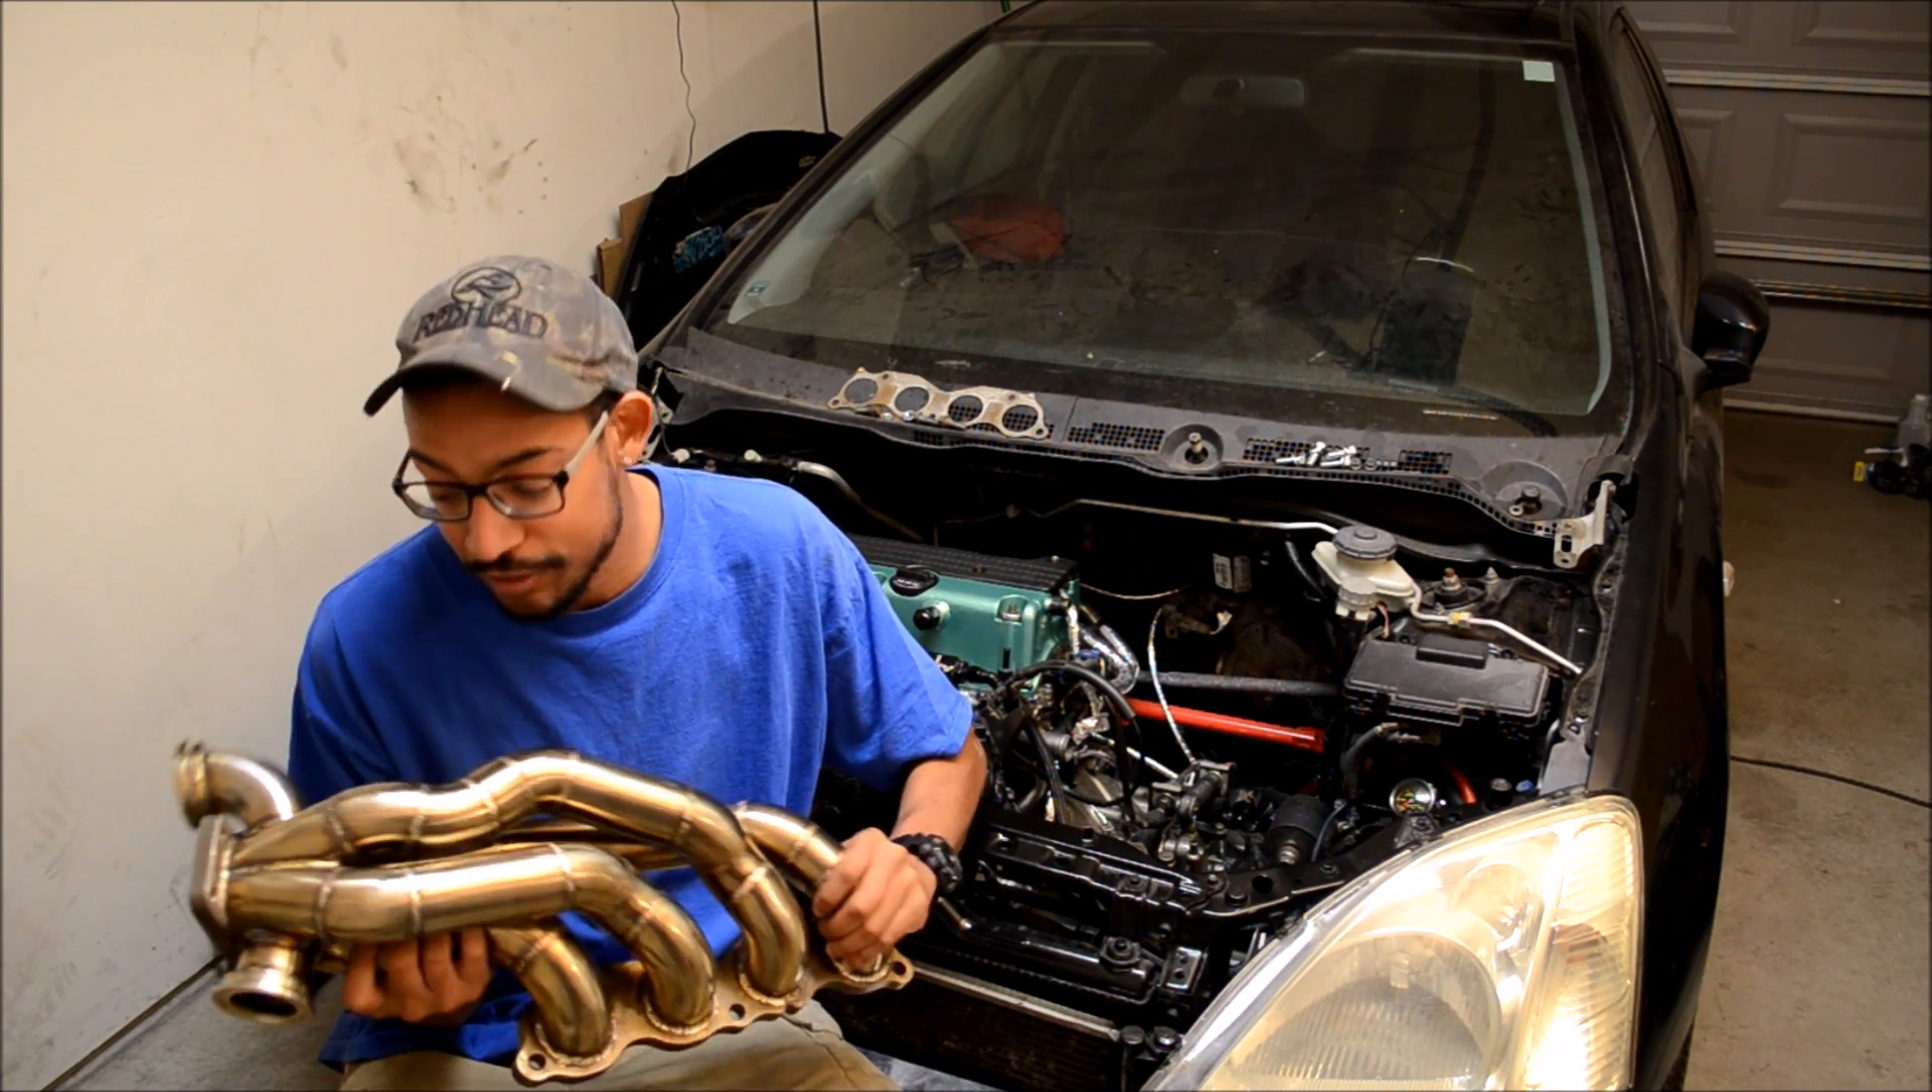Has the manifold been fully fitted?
No.